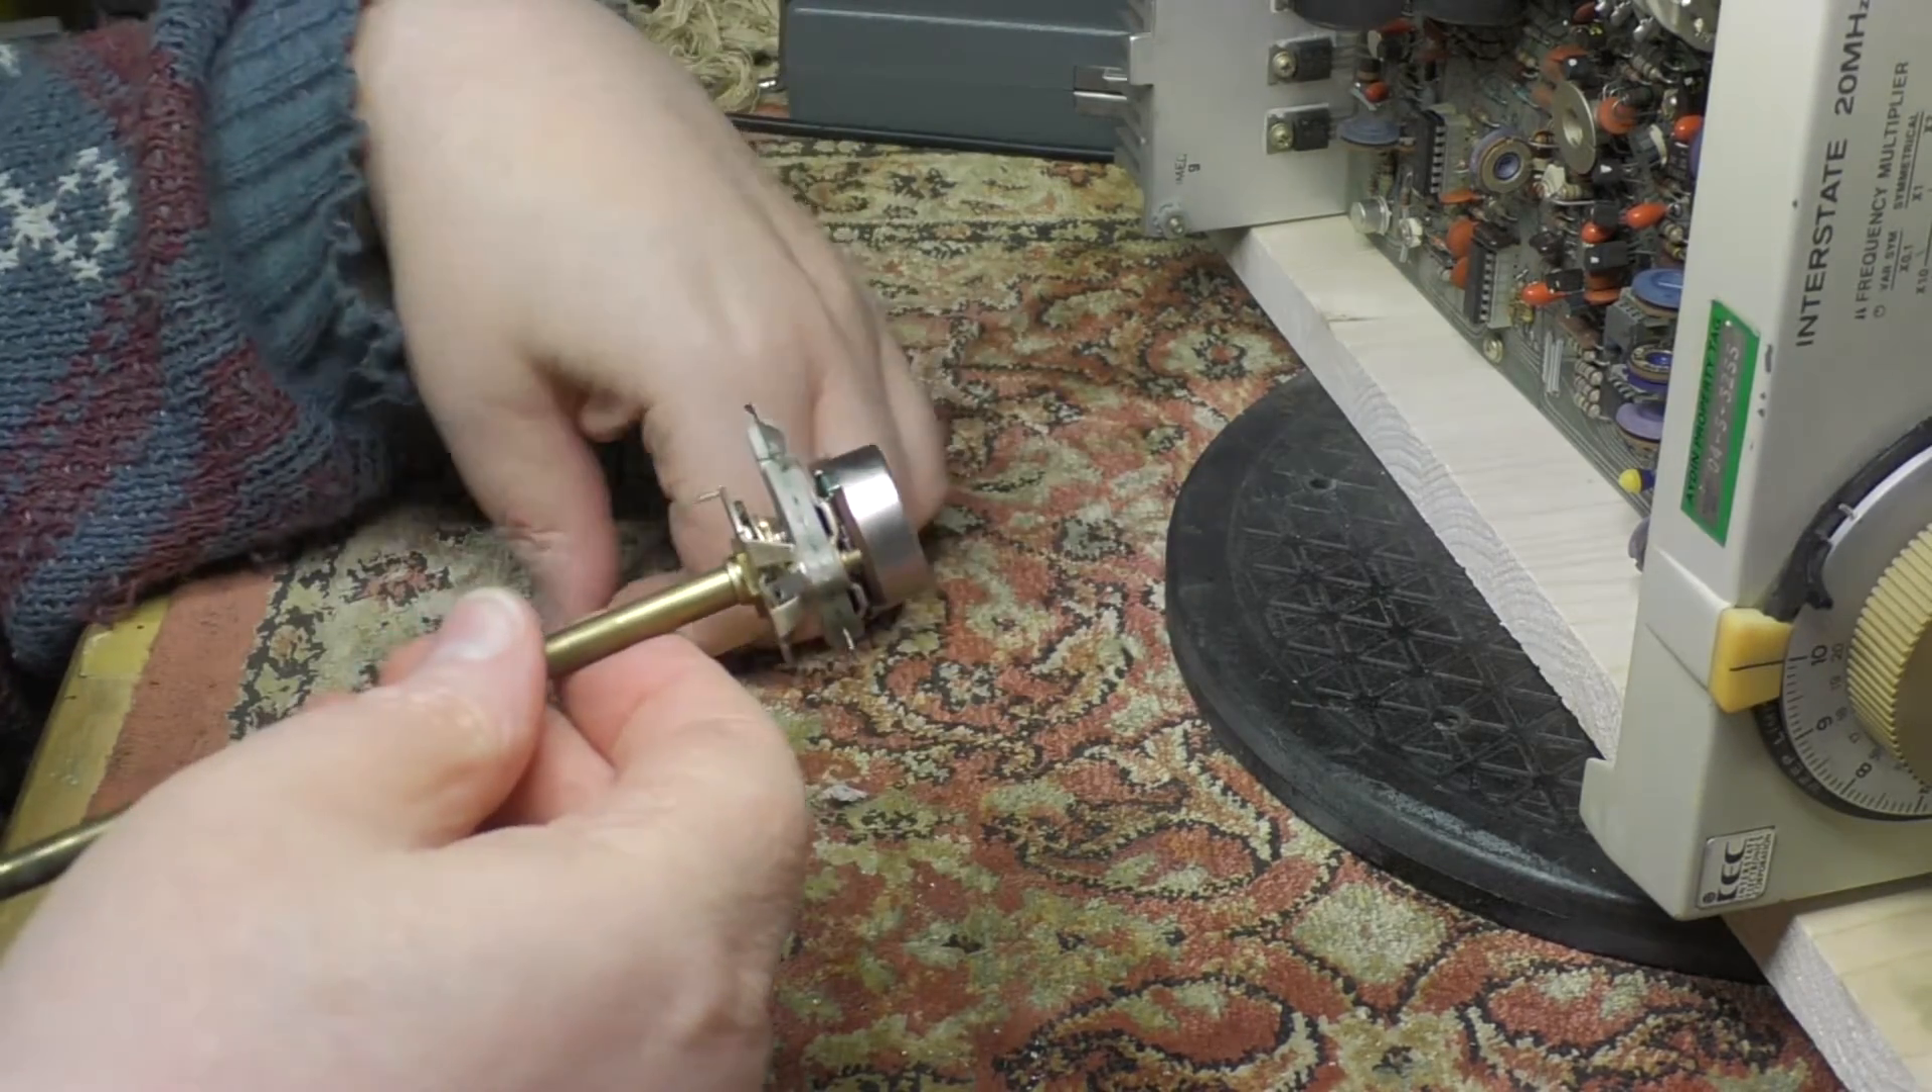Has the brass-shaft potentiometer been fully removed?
Yes.